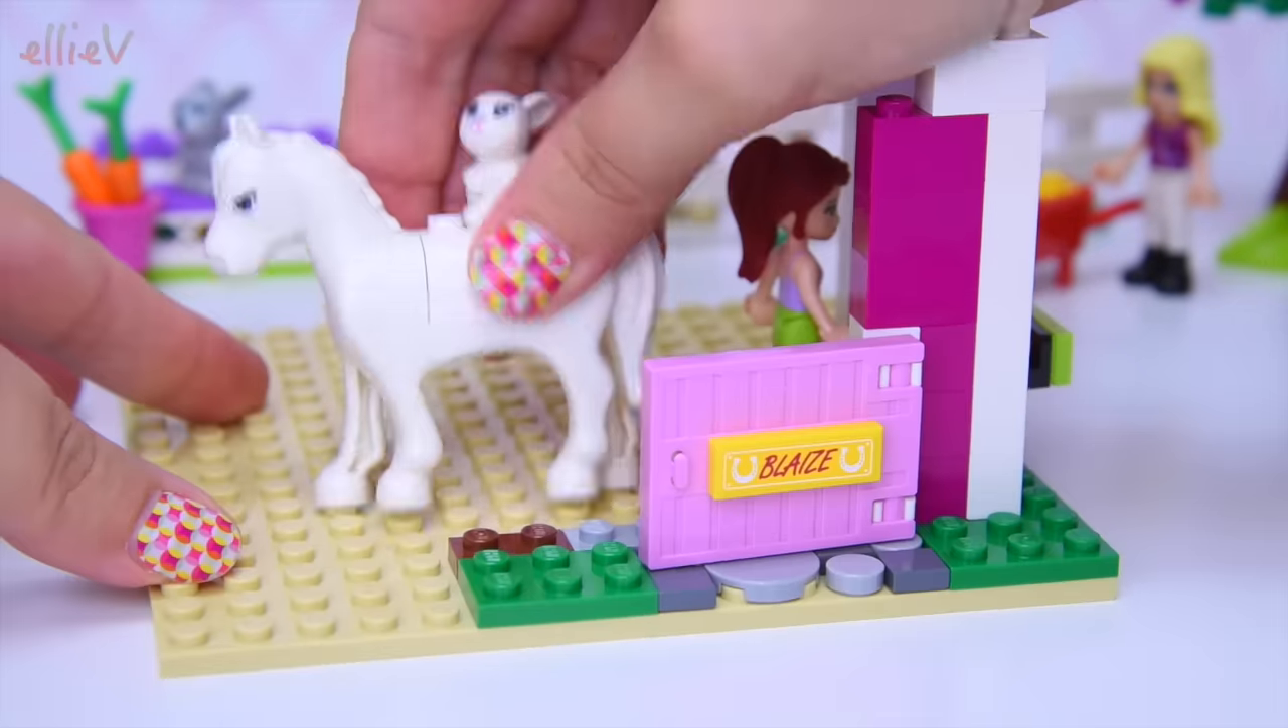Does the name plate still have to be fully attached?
No.